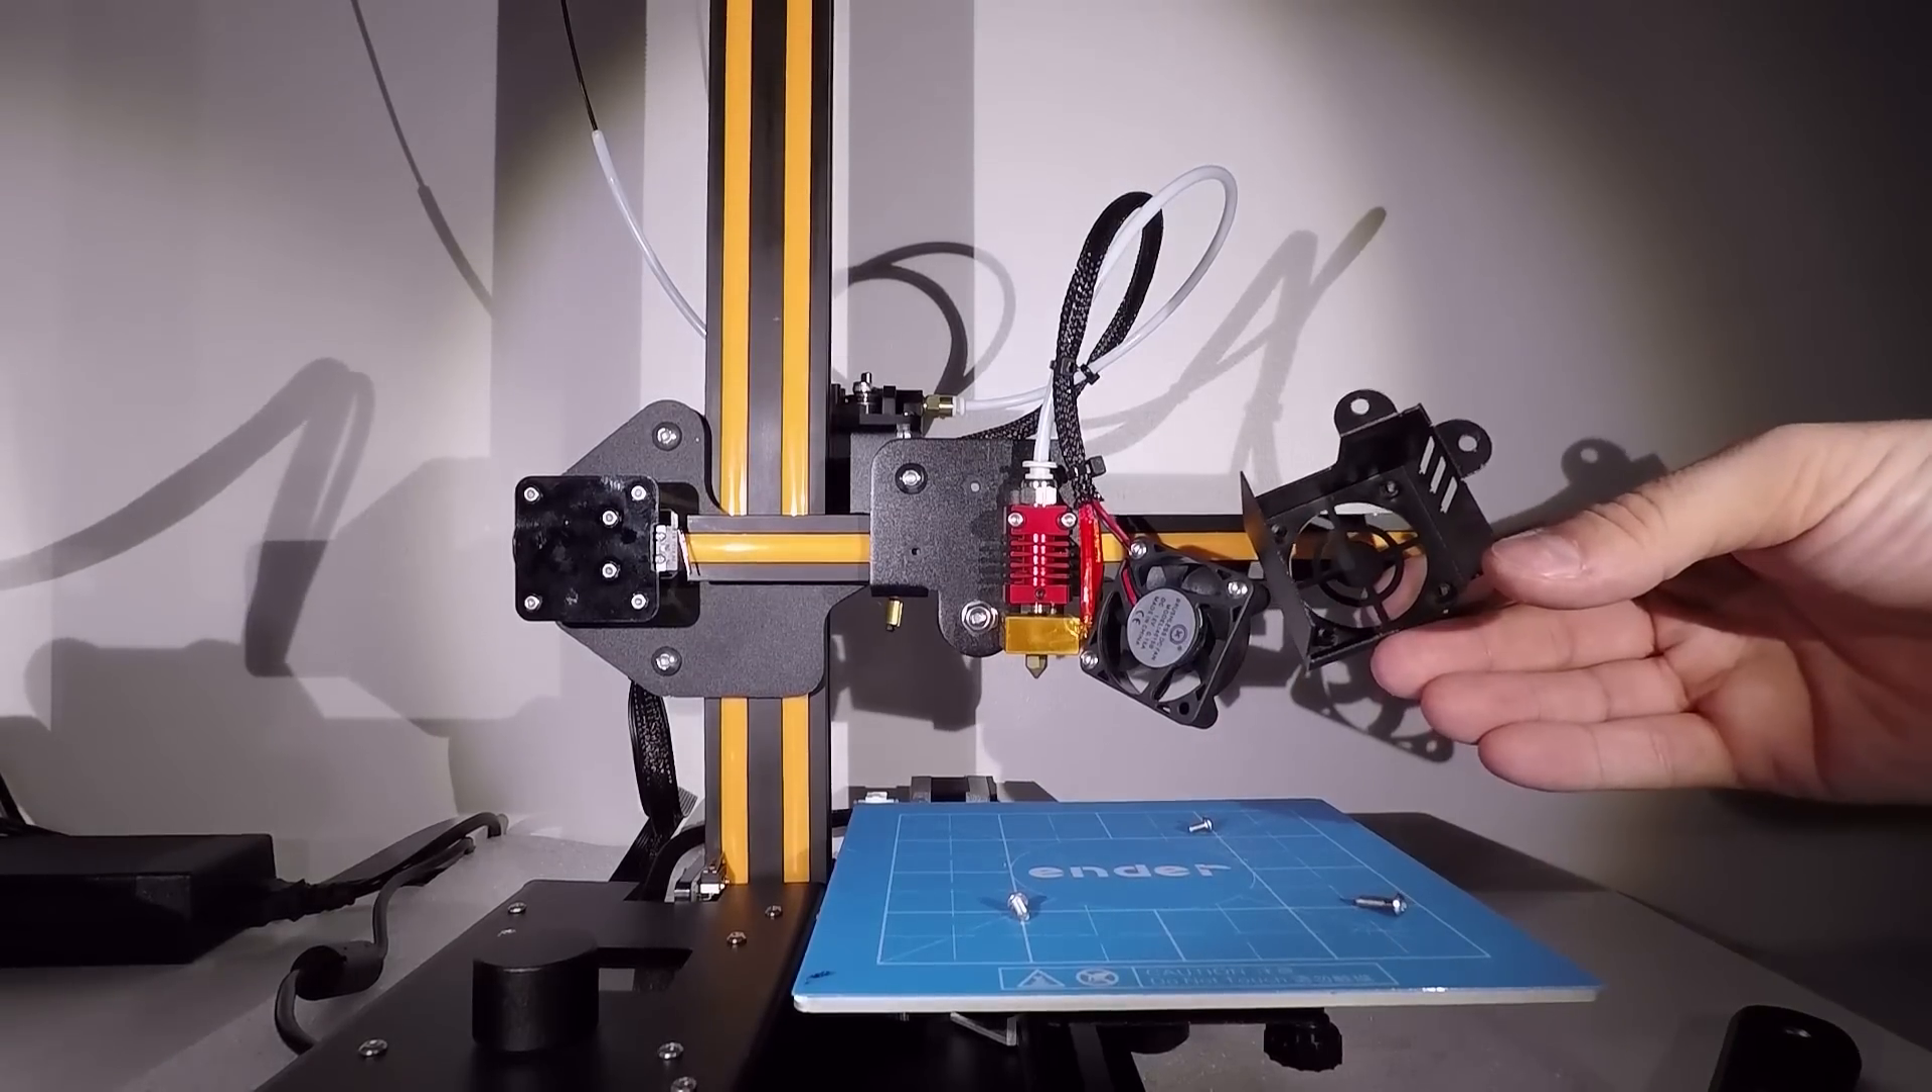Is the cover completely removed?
Yes.